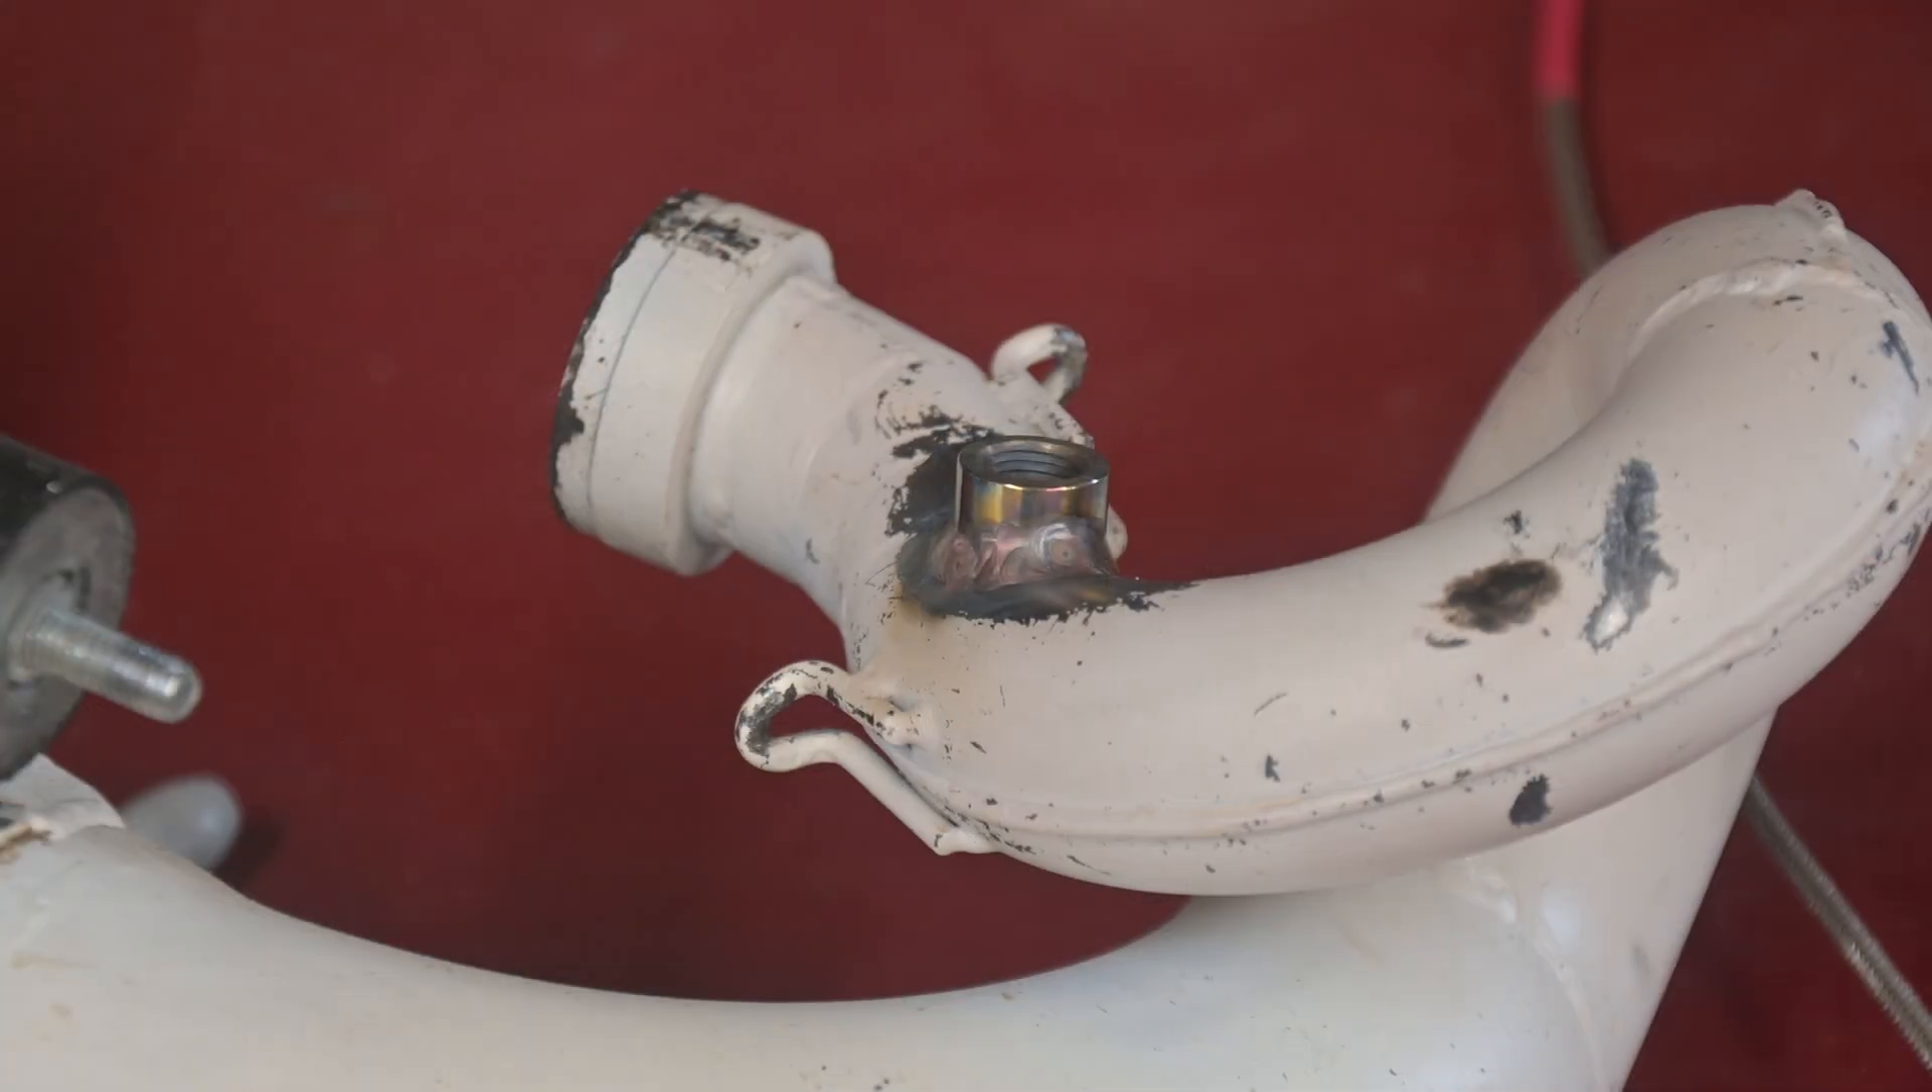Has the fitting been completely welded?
Yes.